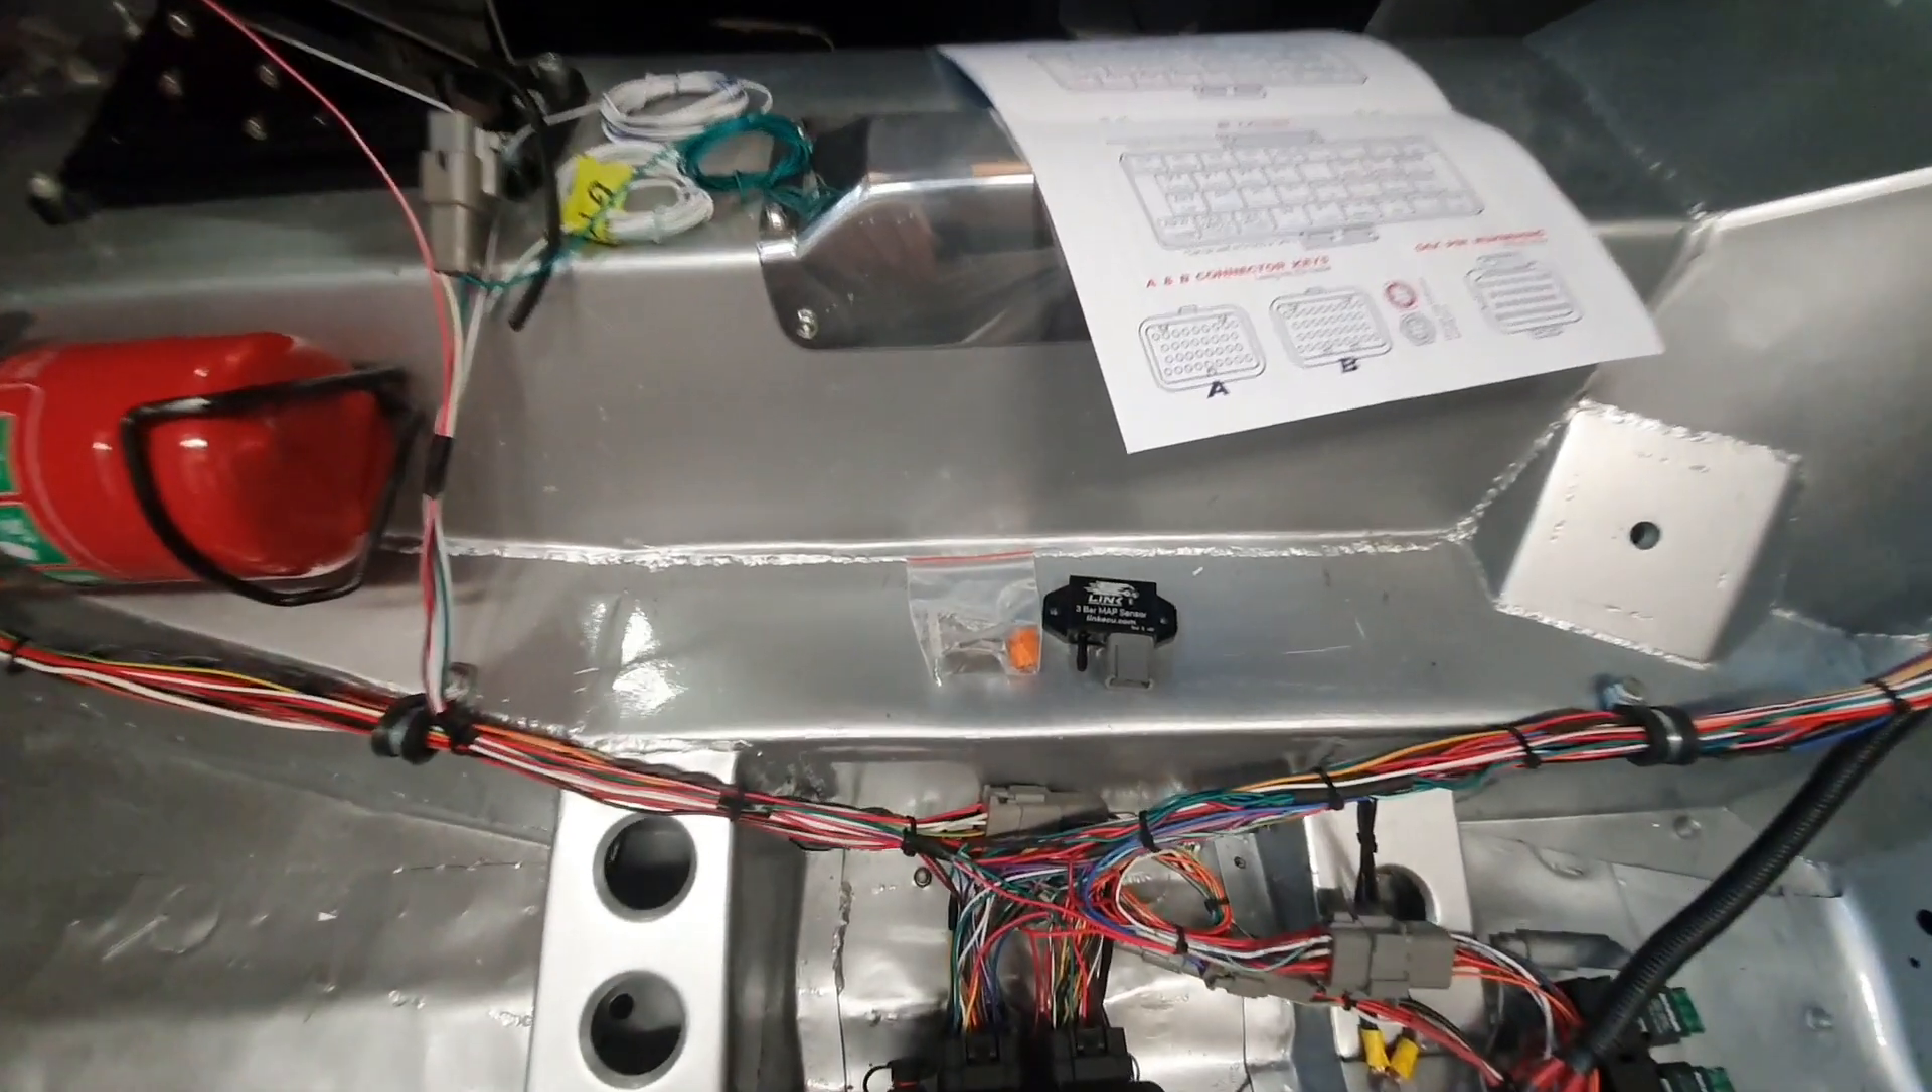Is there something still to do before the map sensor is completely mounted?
Yes.